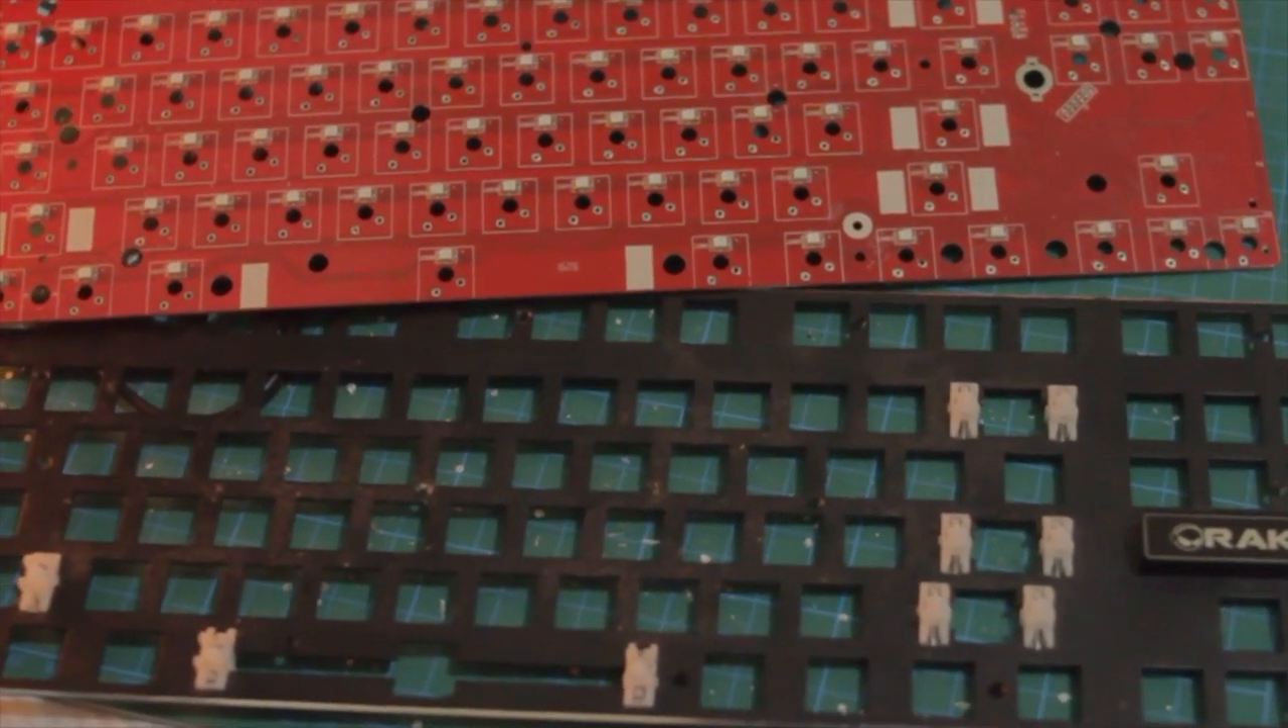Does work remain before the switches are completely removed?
No.